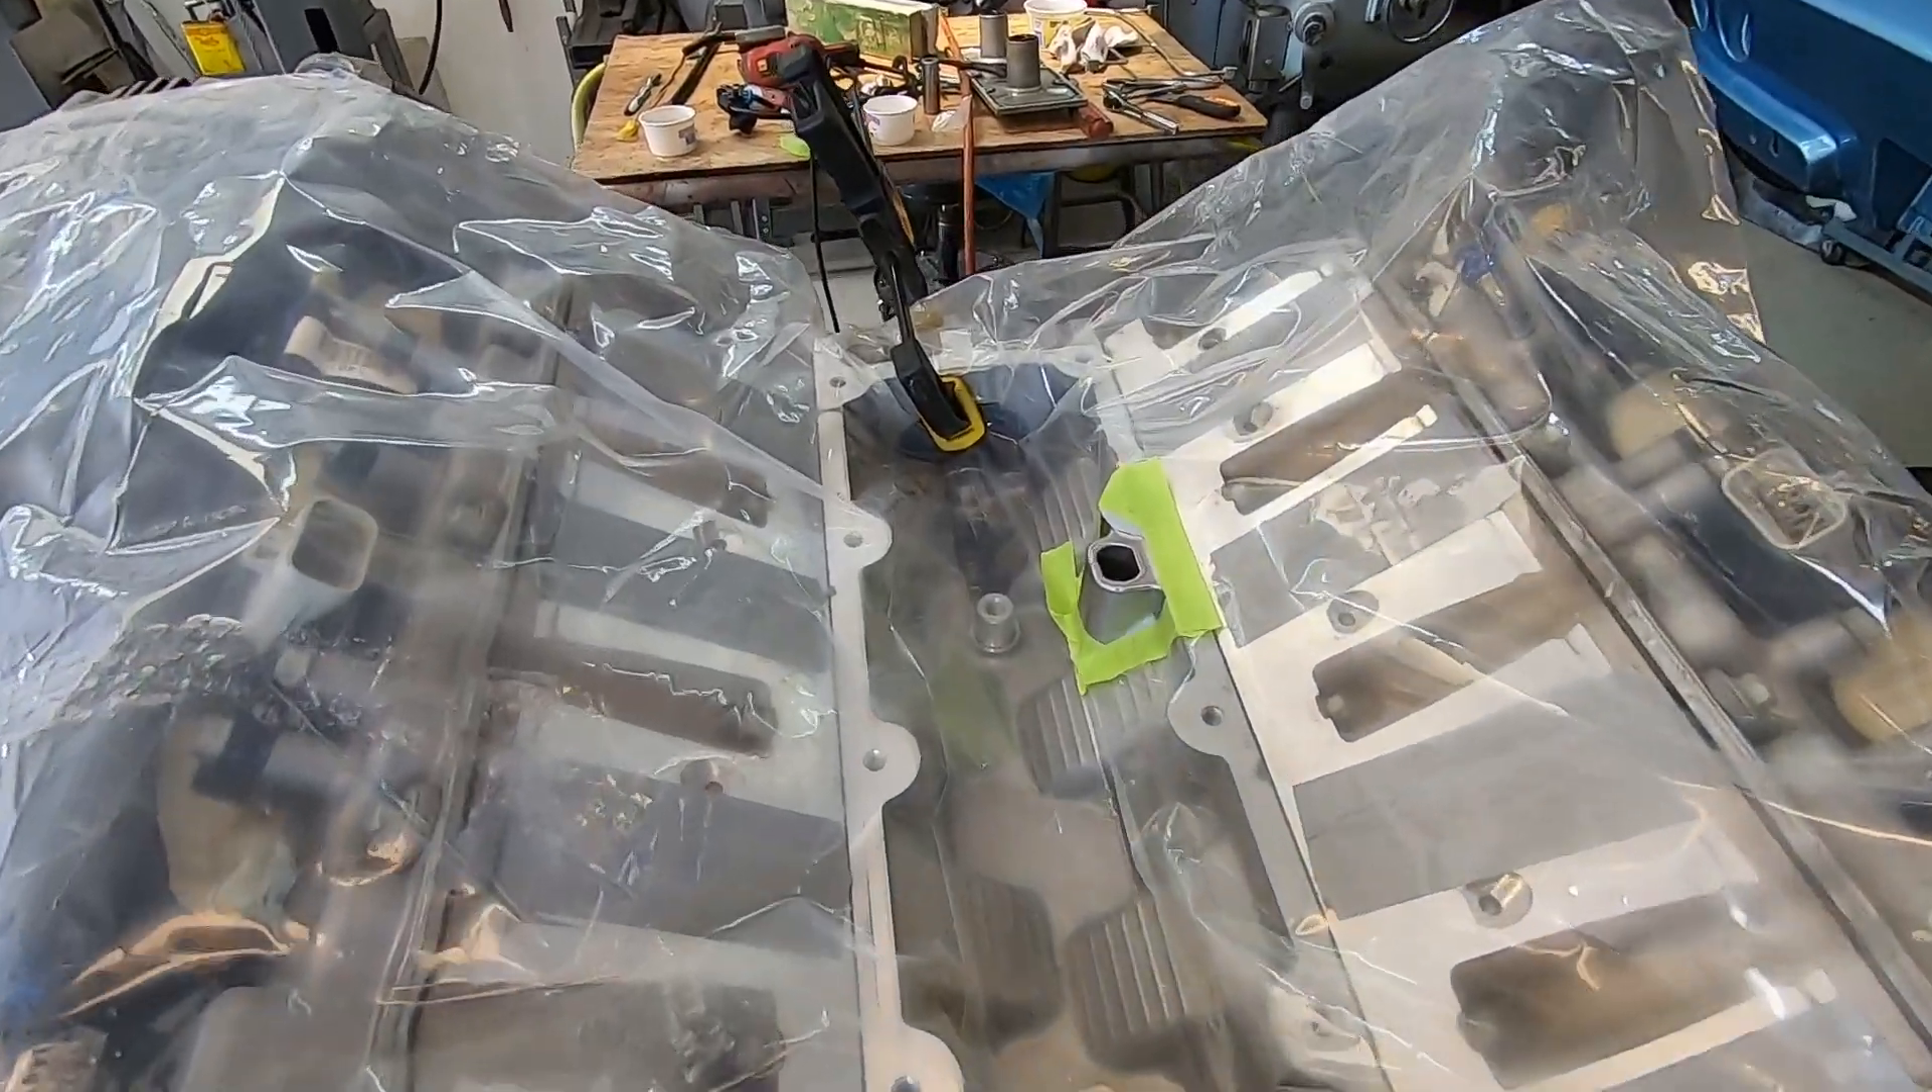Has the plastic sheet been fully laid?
Yes.